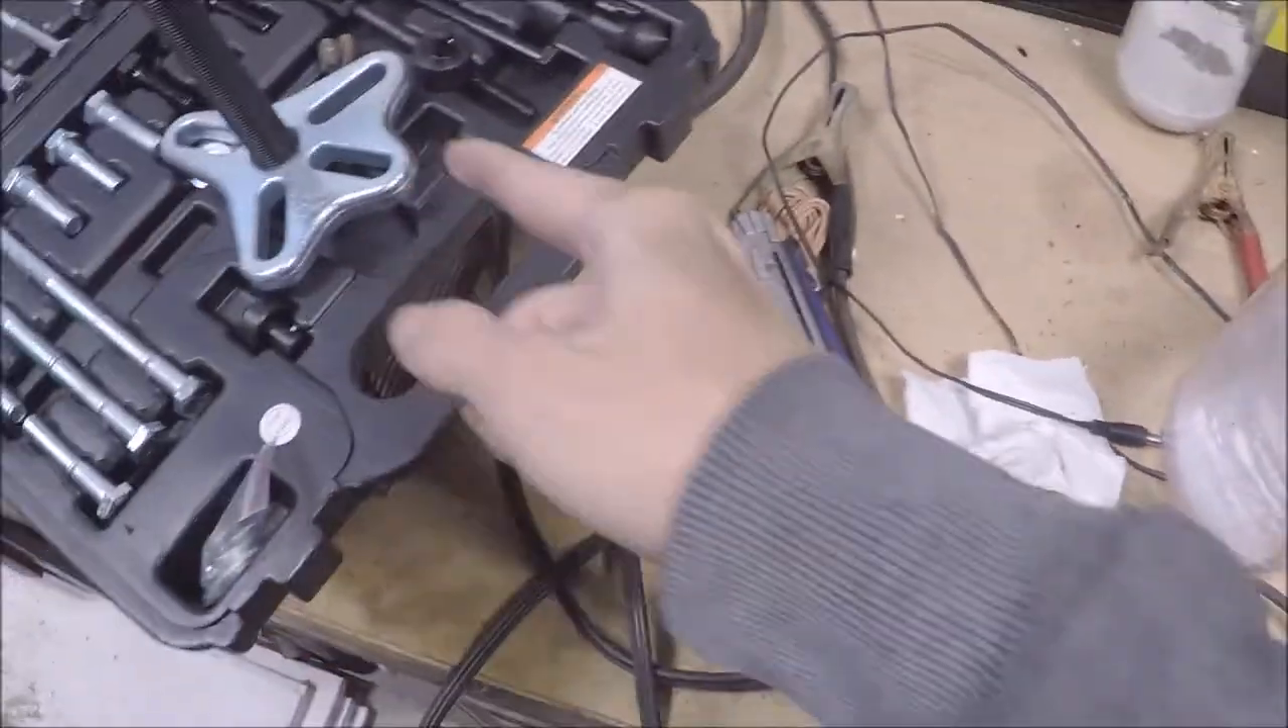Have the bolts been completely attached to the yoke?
No.